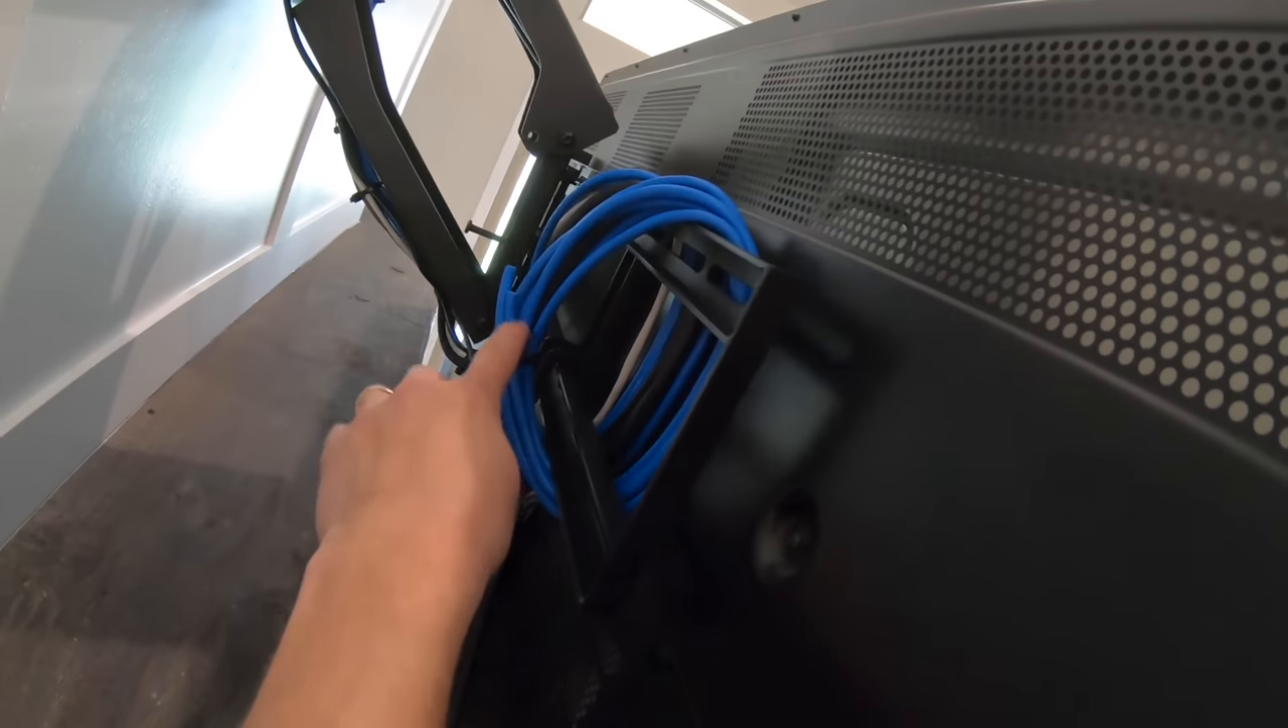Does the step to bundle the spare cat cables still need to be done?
No.